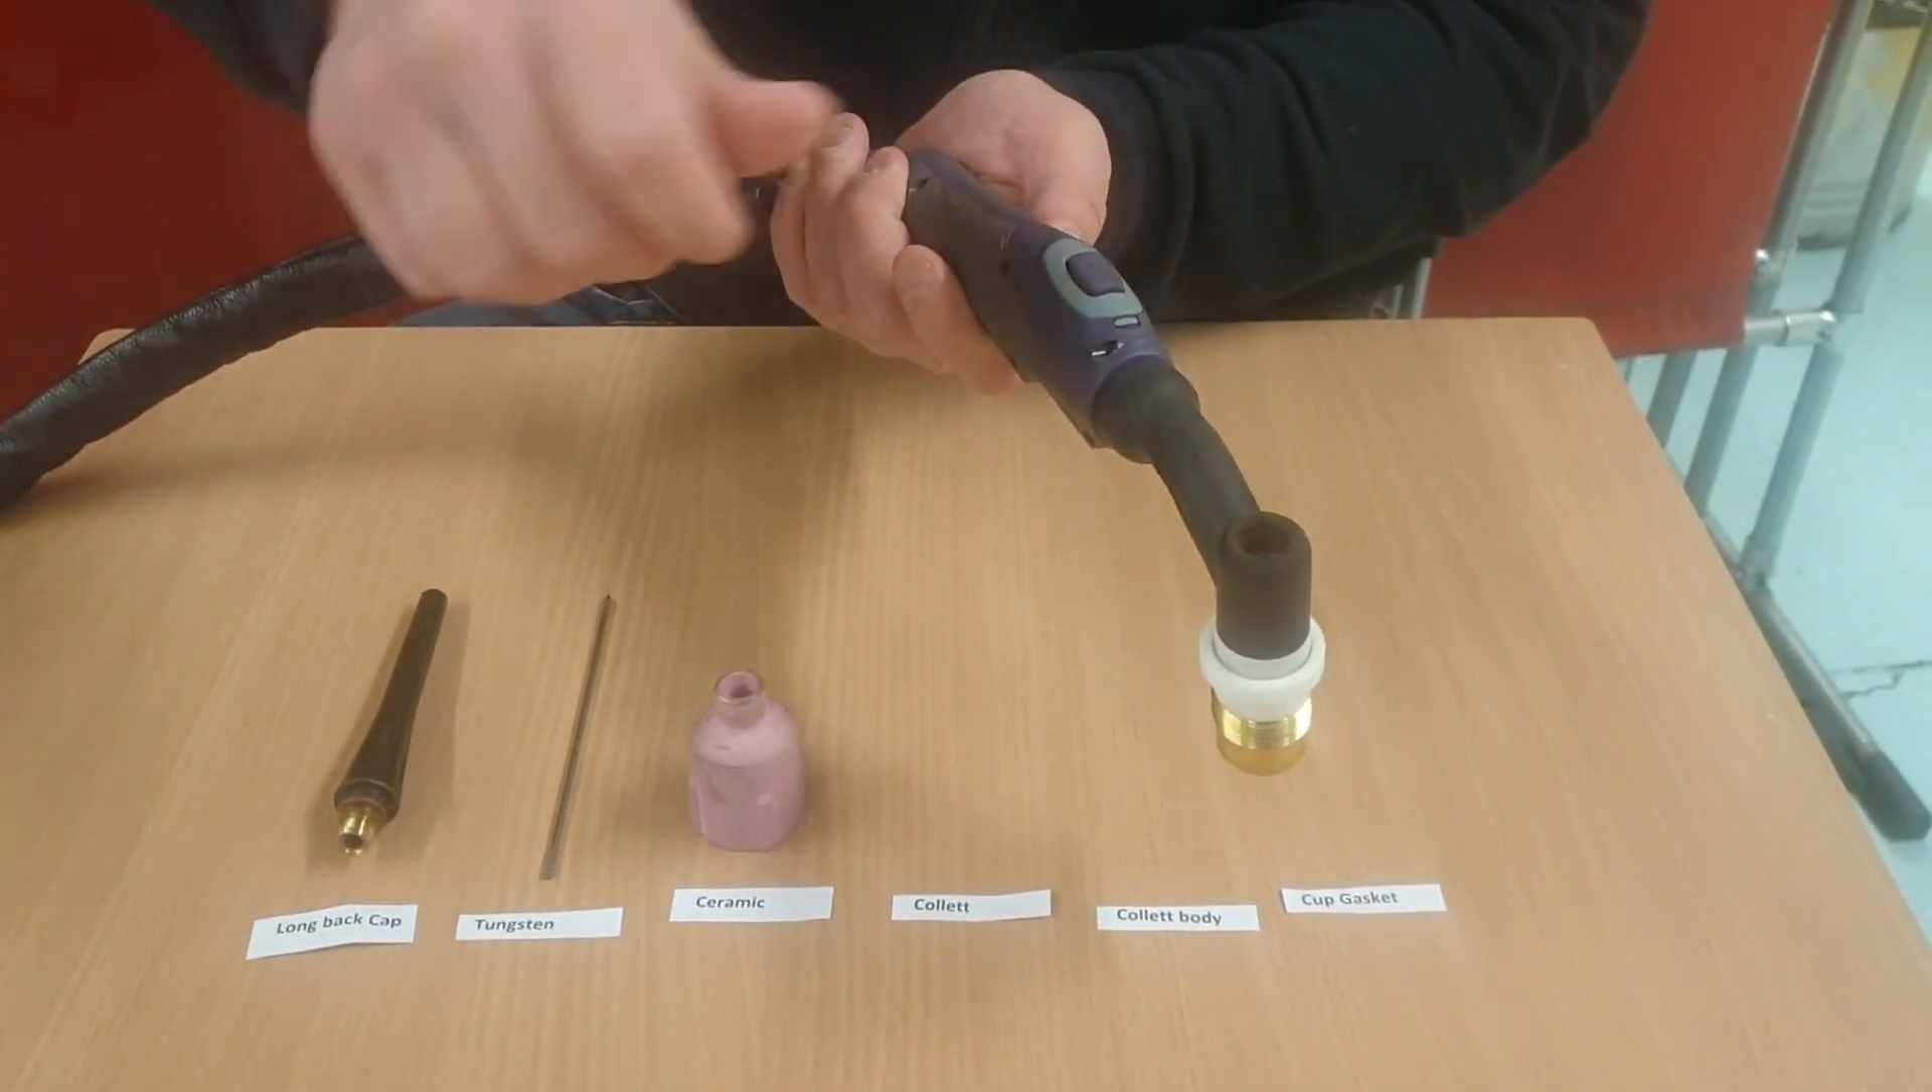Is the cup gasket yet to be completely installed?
No.